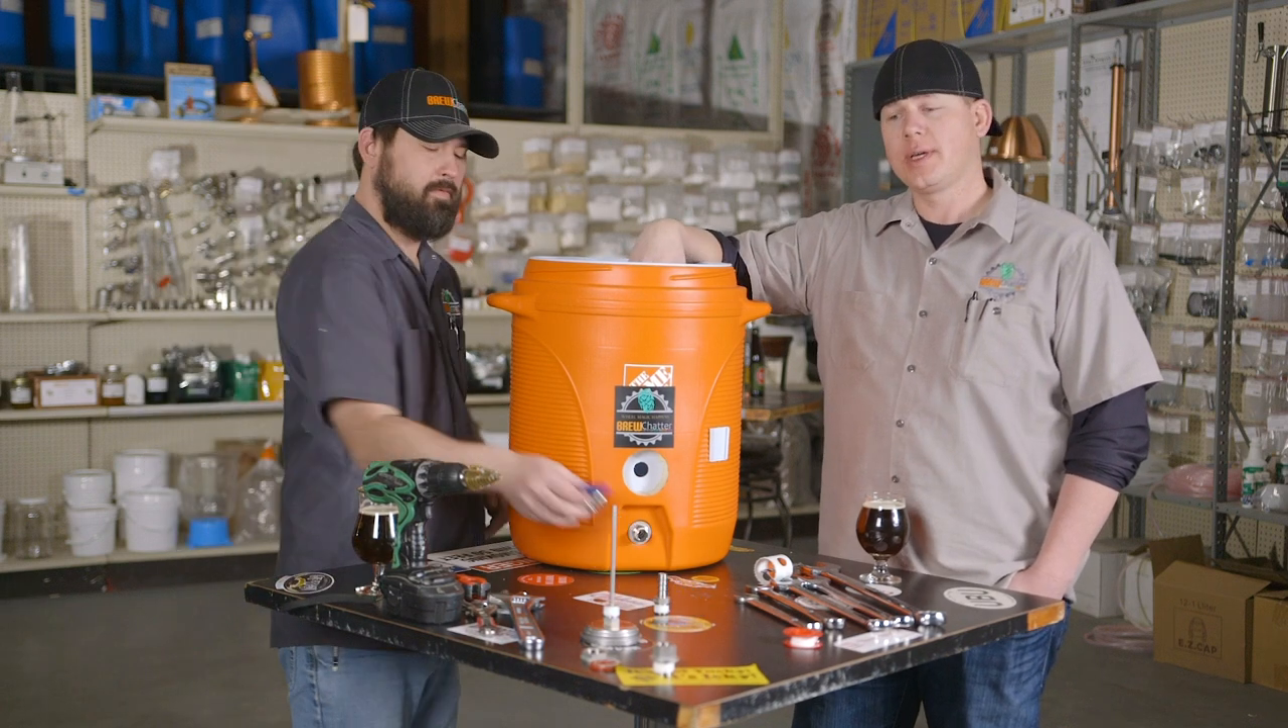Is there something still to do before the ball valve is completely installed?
Yes.